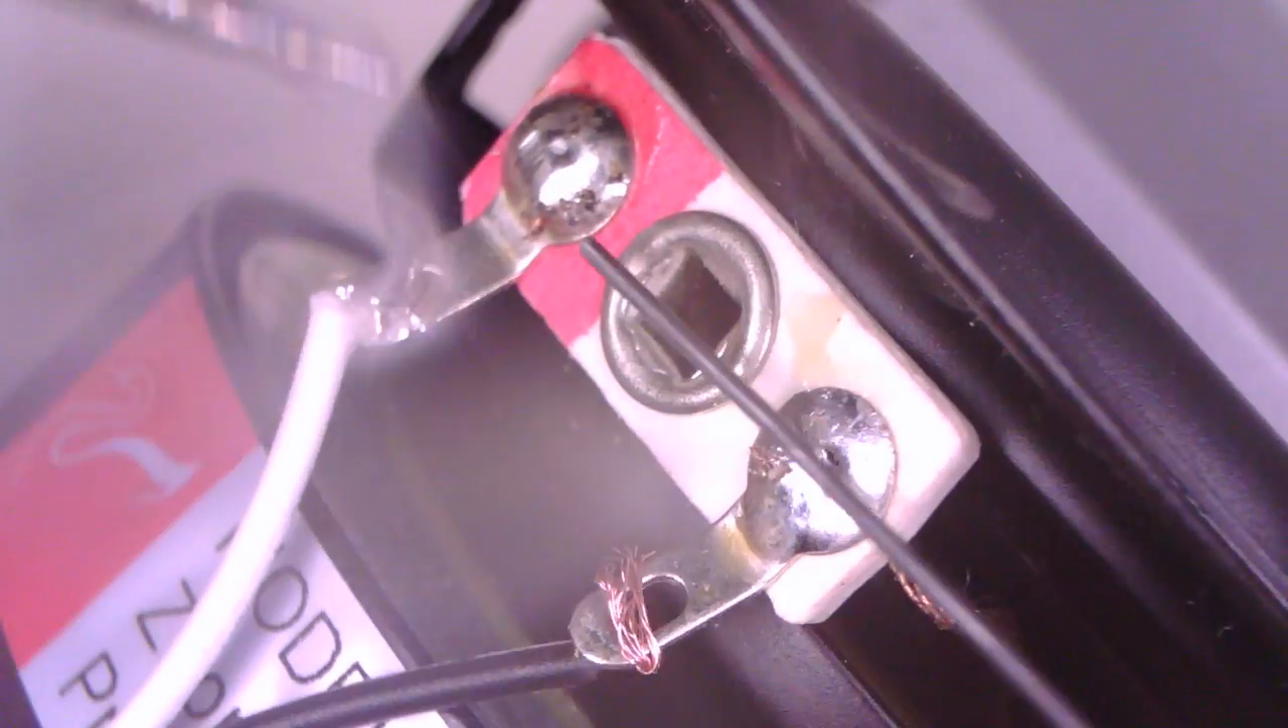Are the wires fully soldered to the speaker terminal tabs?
No.